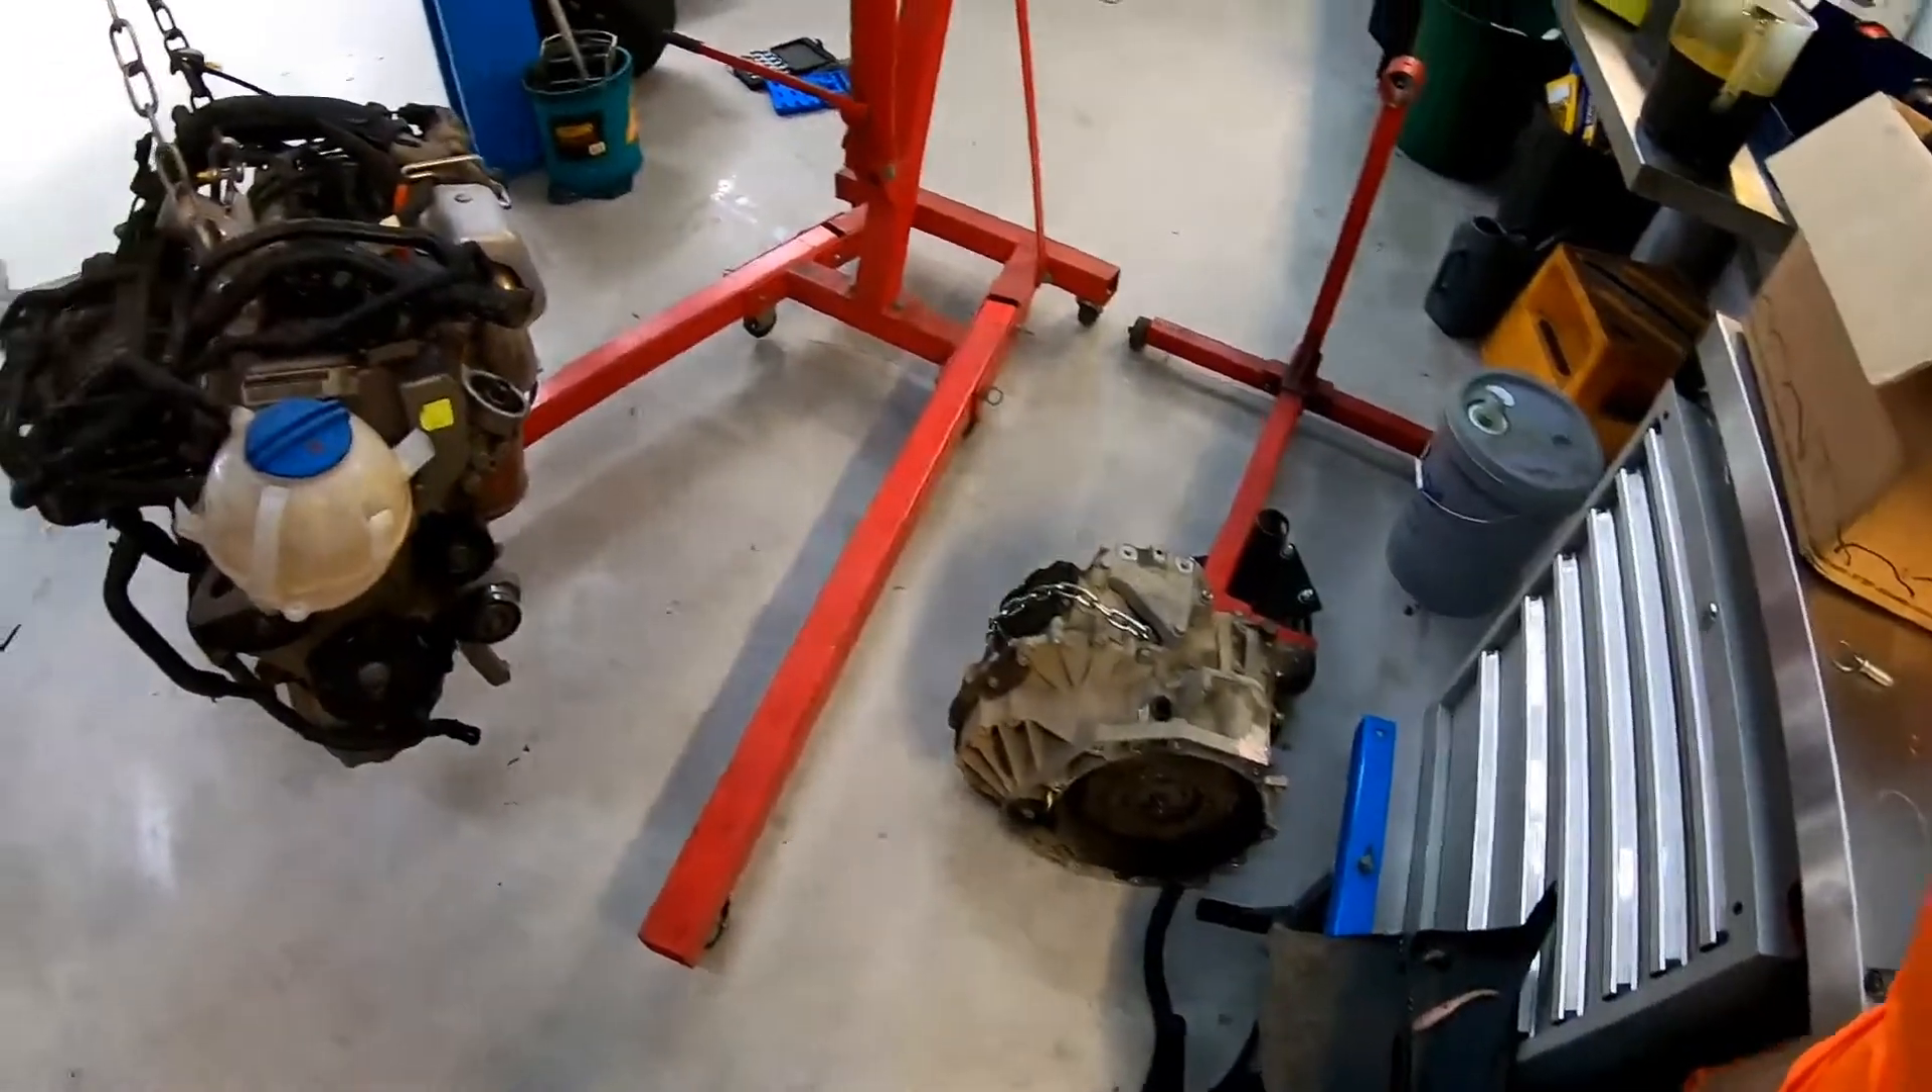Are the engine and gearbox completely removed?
Yes.